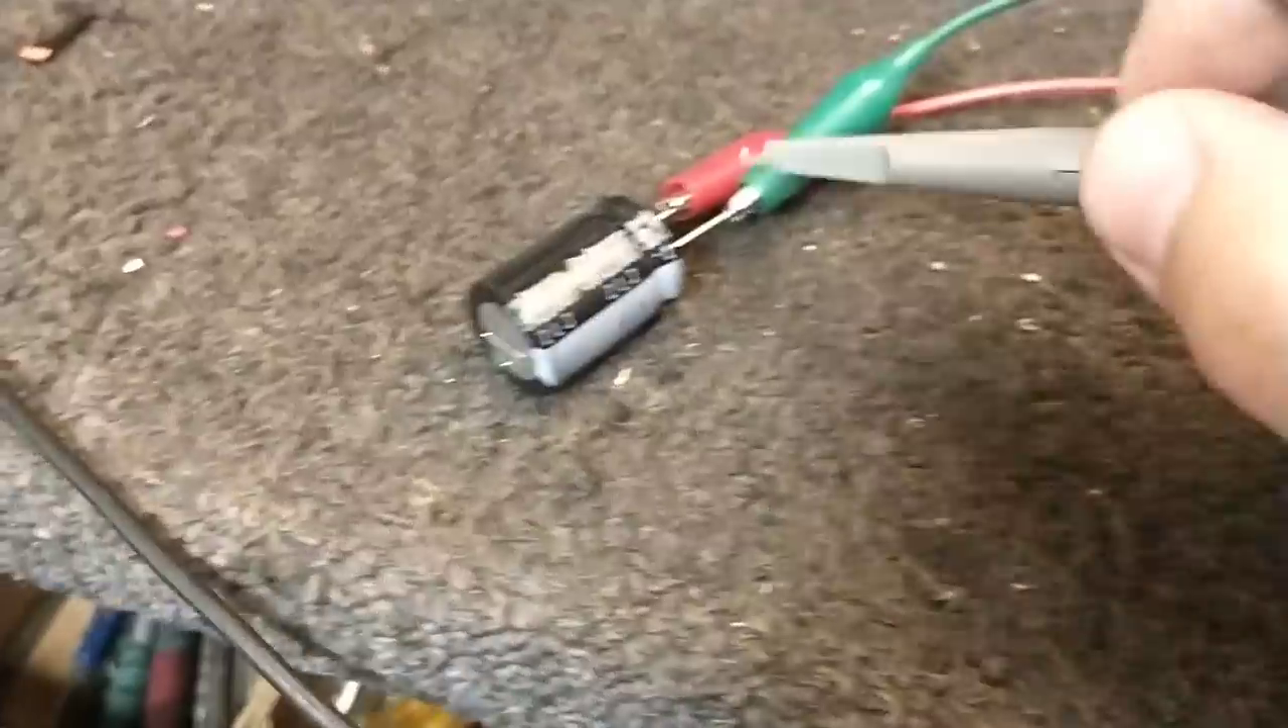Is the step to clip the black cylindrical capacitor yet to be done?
No.